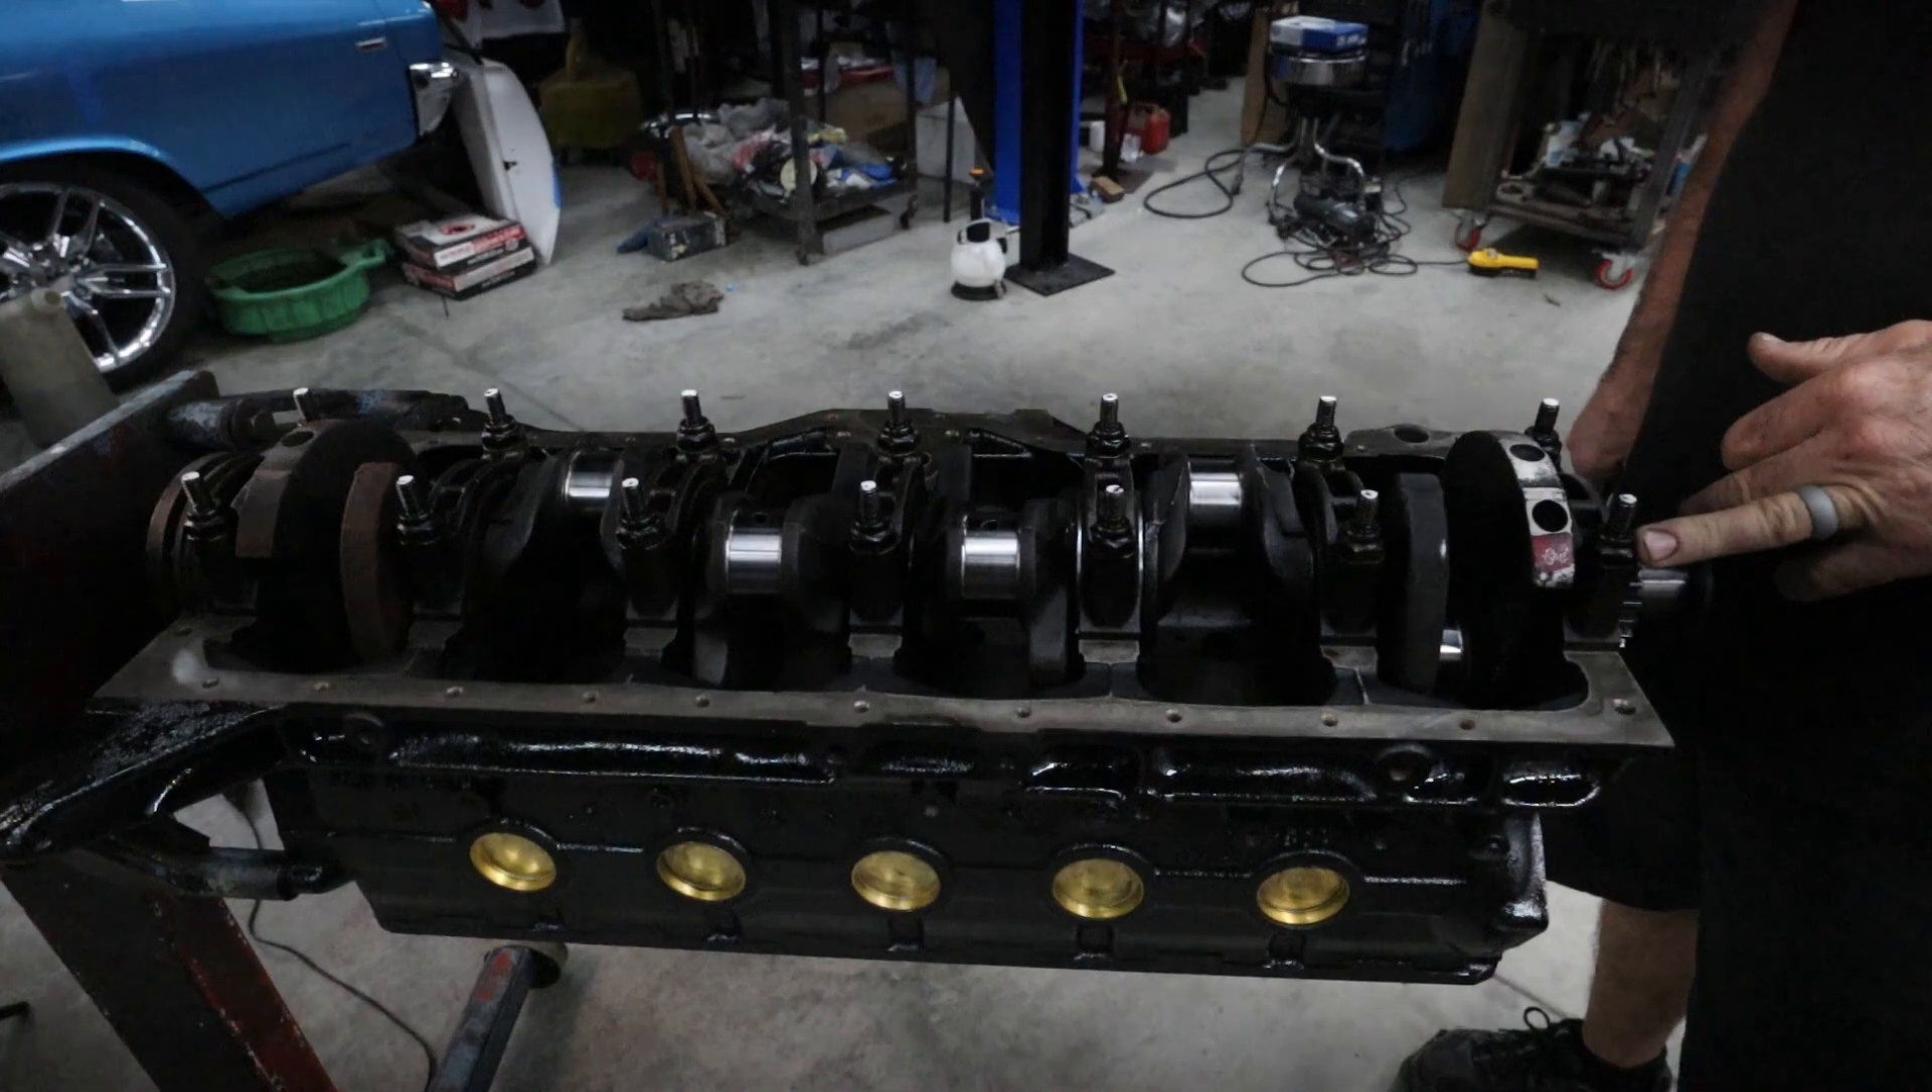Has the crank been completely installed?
Yes.